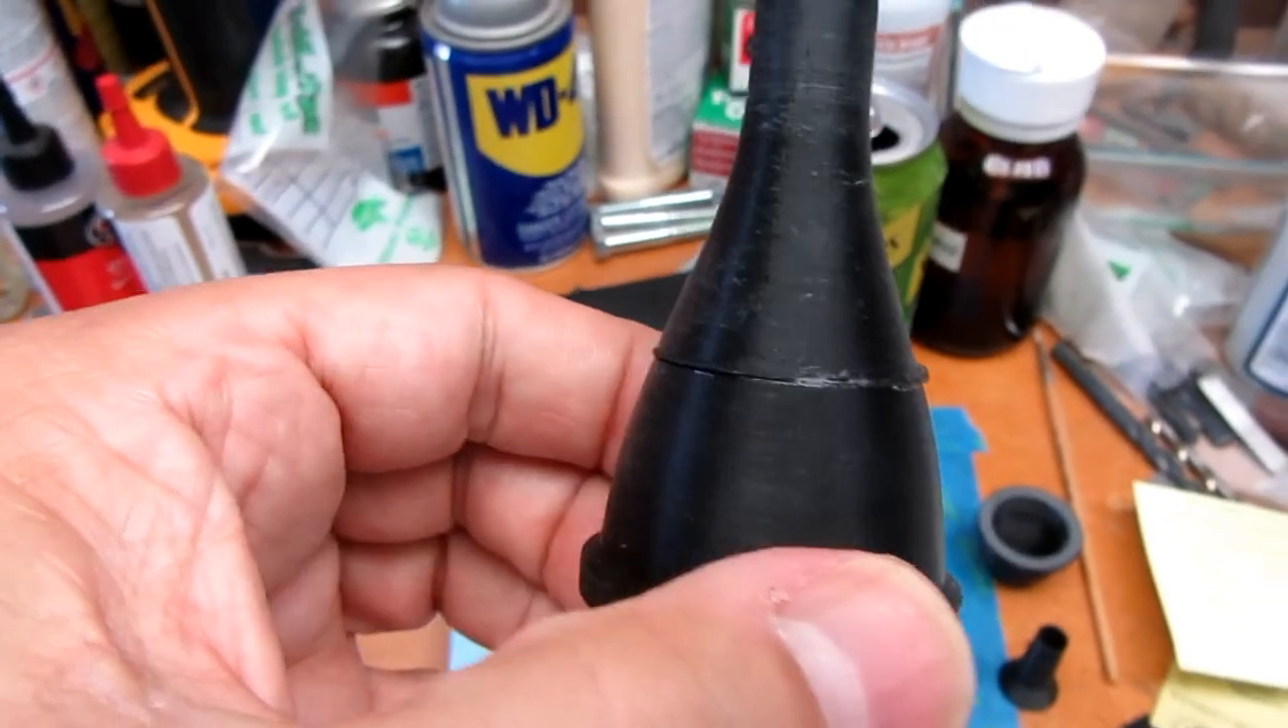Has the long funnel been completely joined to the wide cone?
Yes.